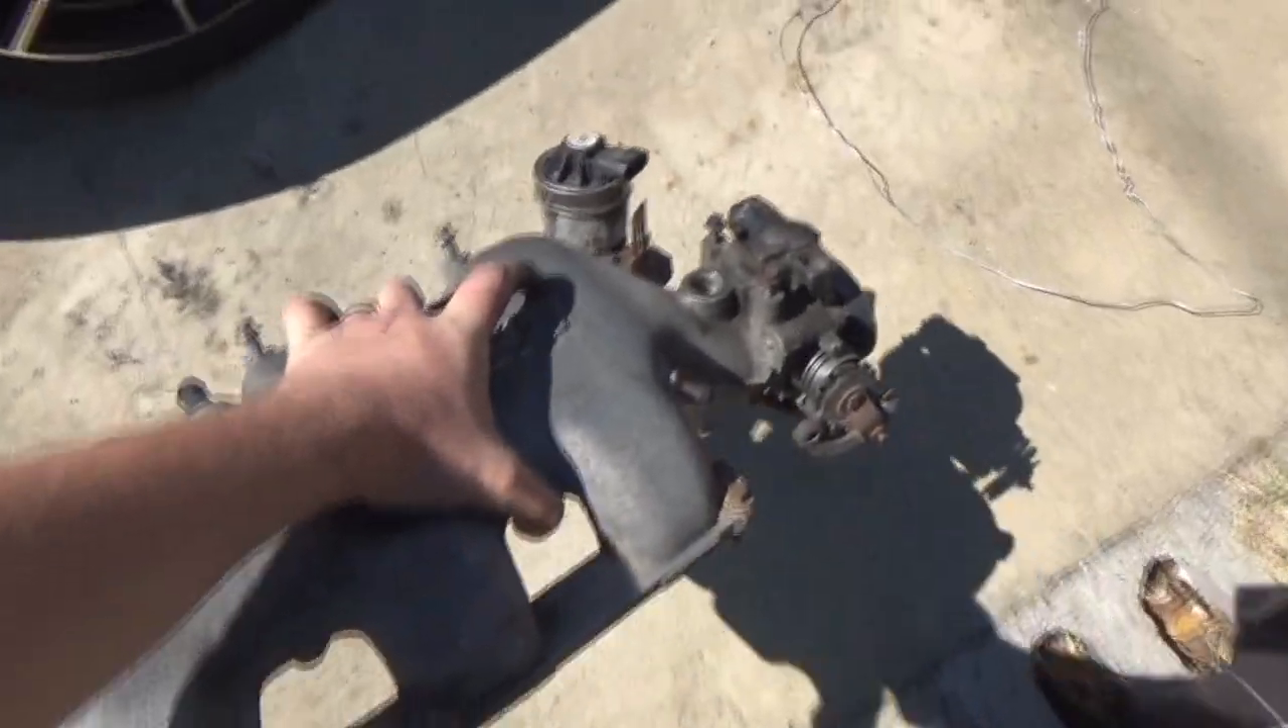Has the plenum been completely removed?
Yes.